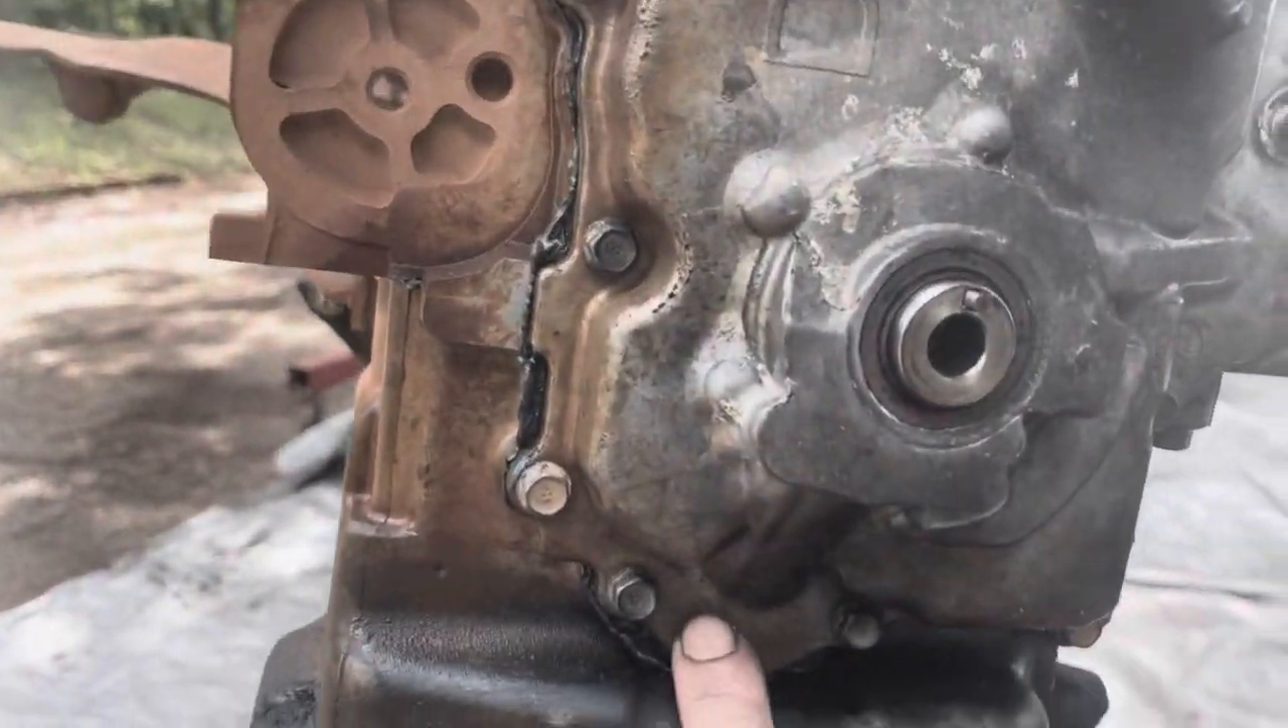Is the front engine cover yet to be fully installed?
No.